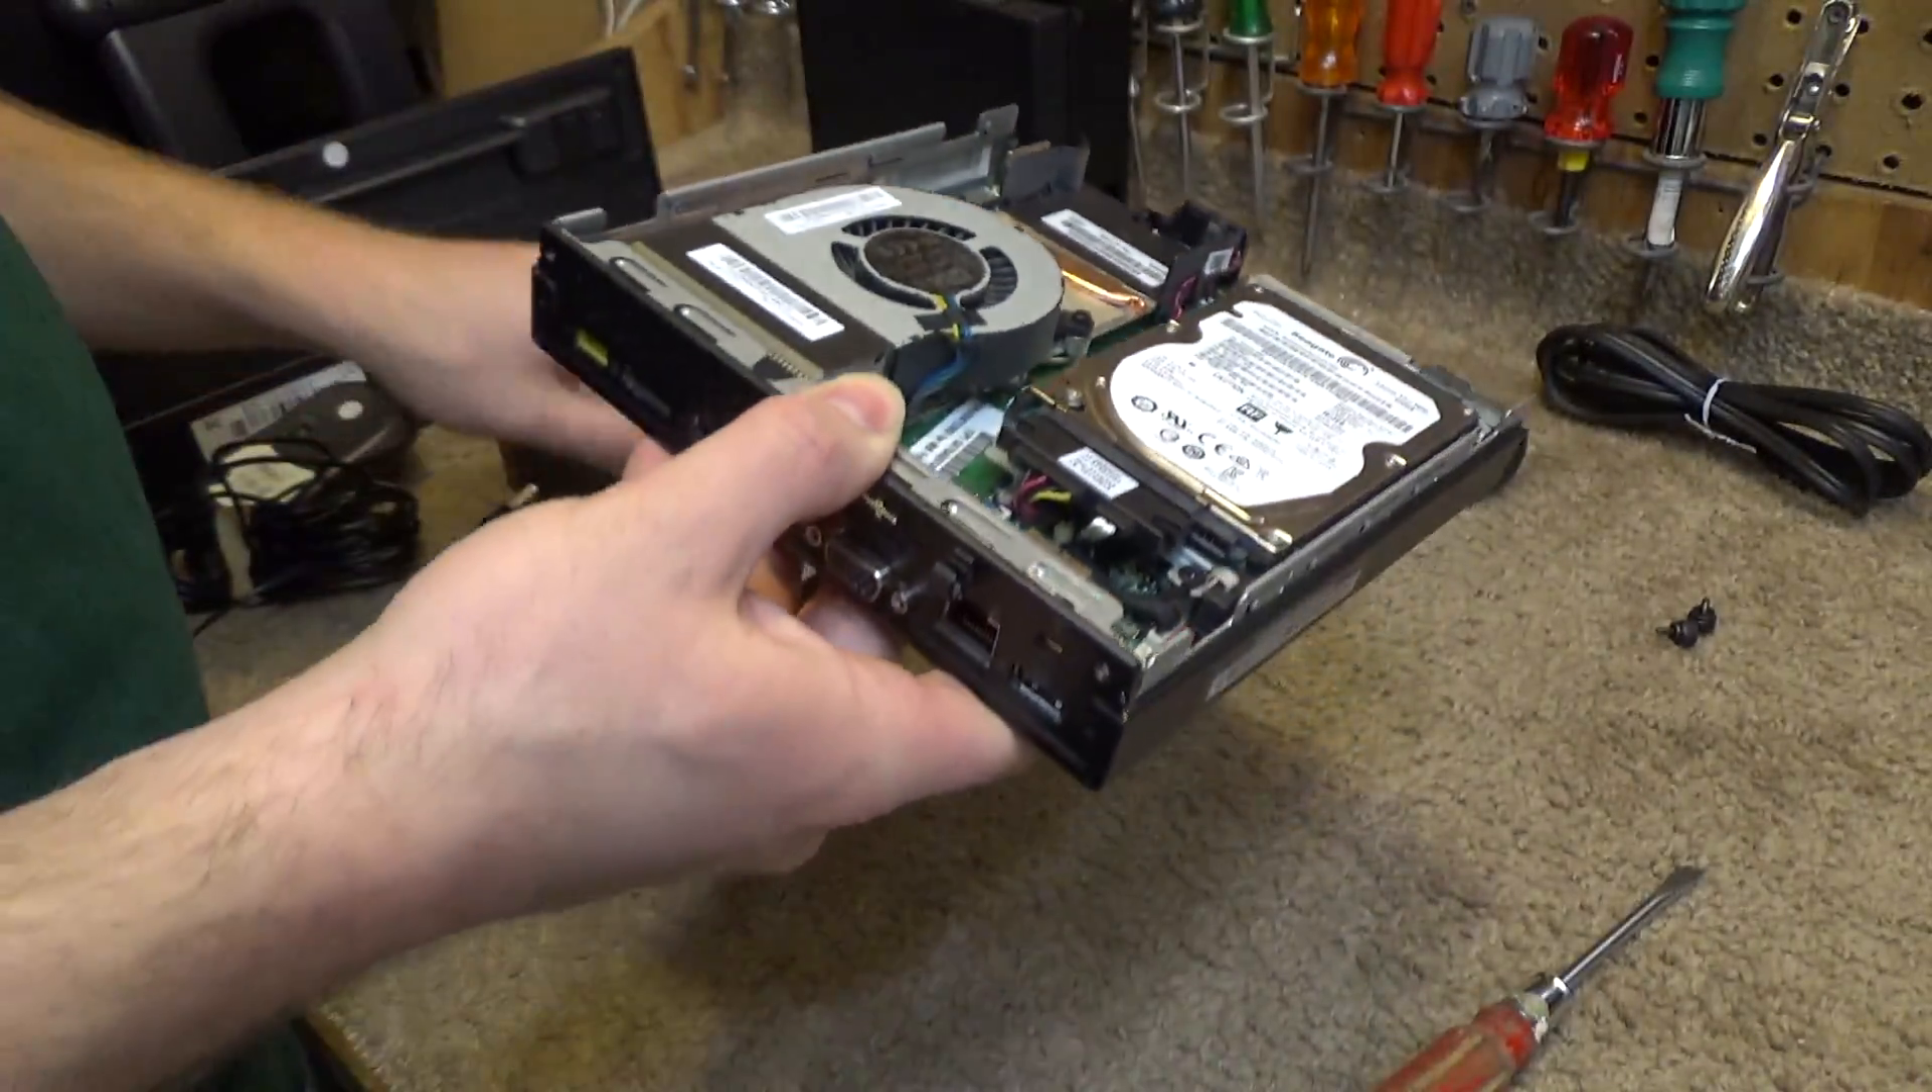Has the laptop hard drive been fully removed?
No.